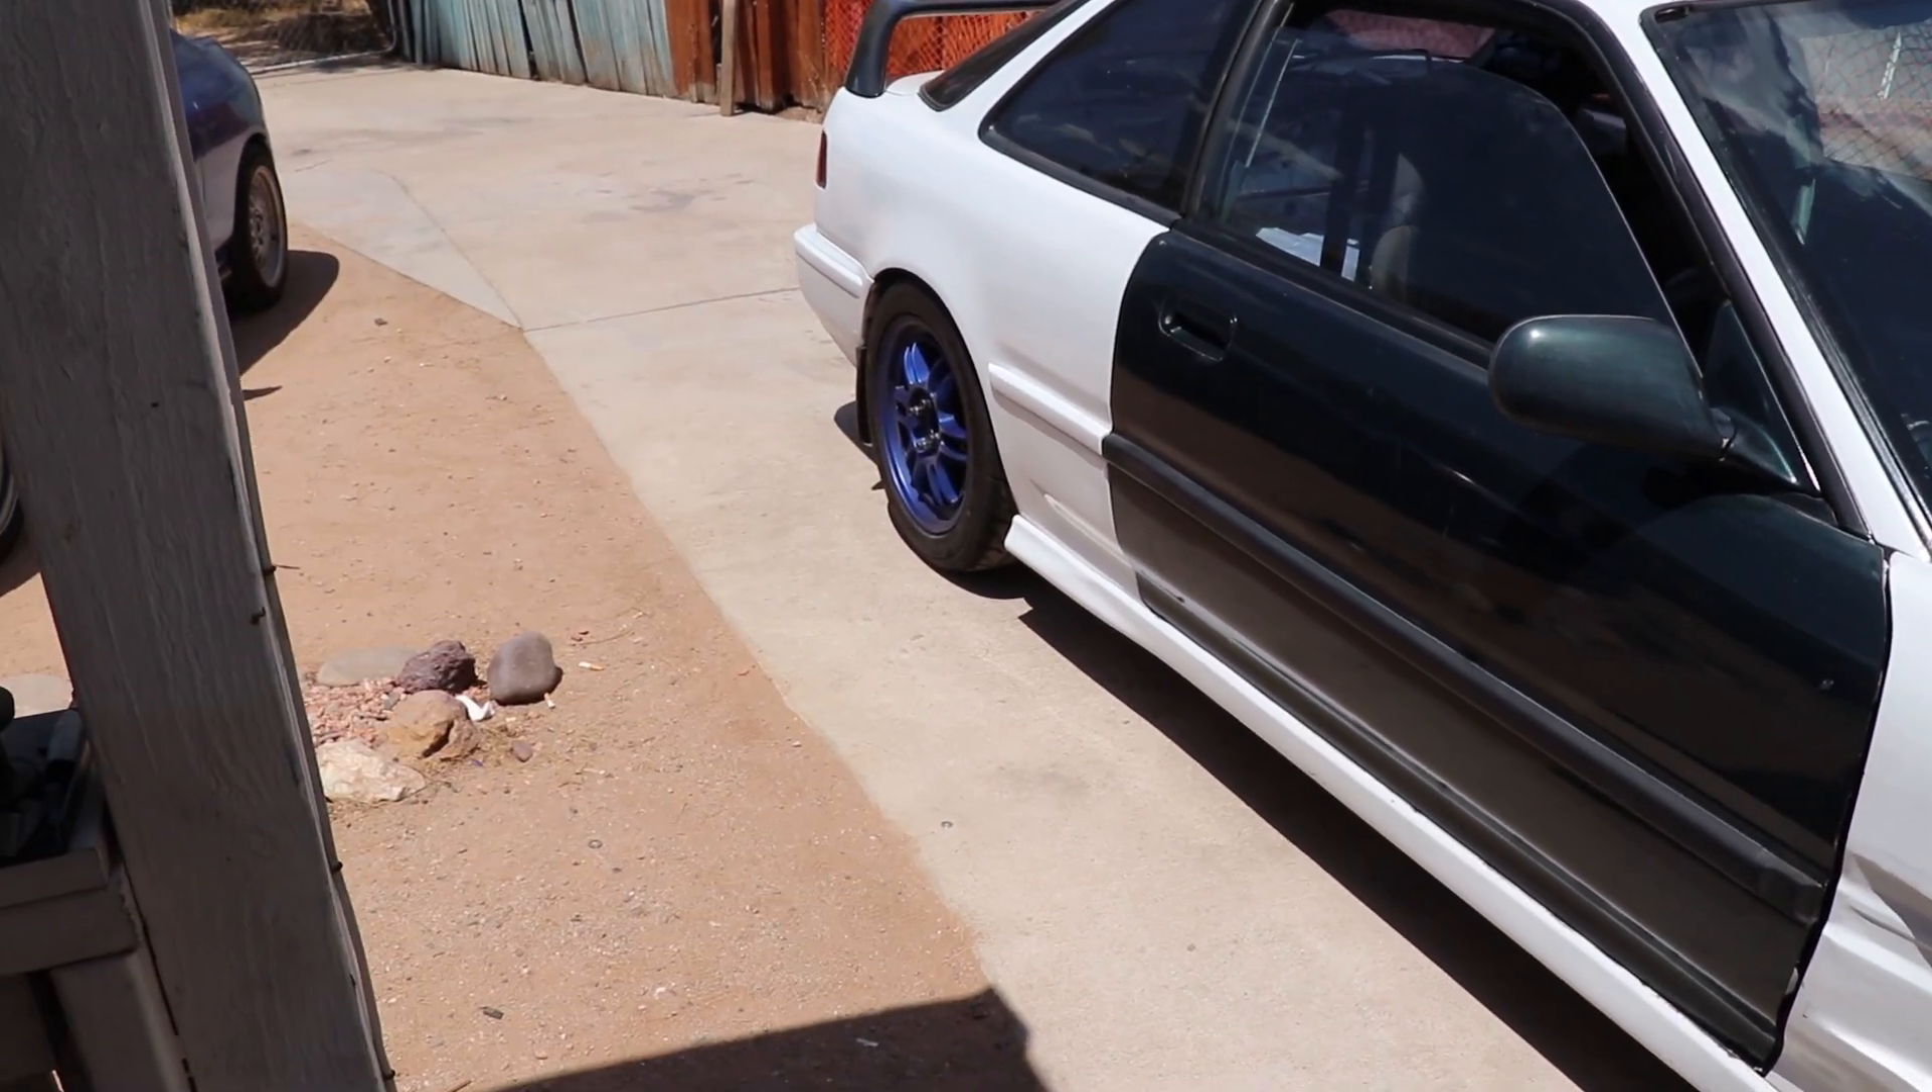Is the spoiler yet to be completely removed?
Yes.